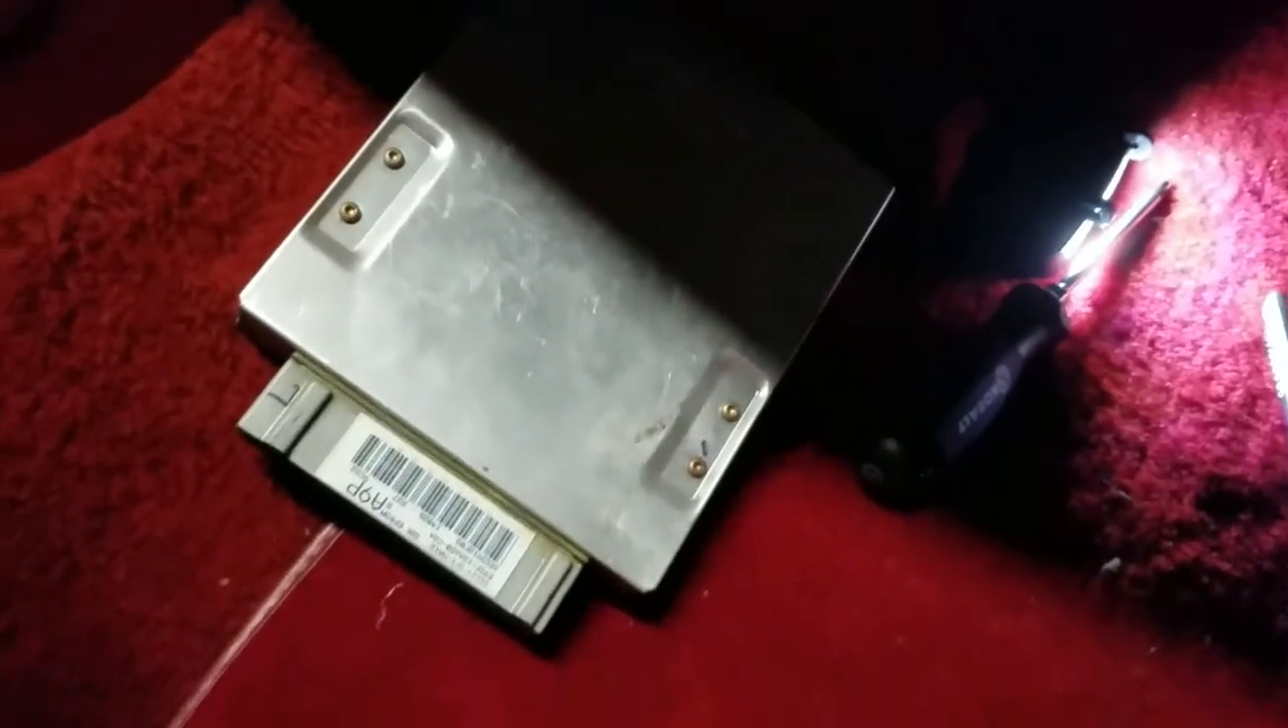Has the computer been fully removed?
Yes.